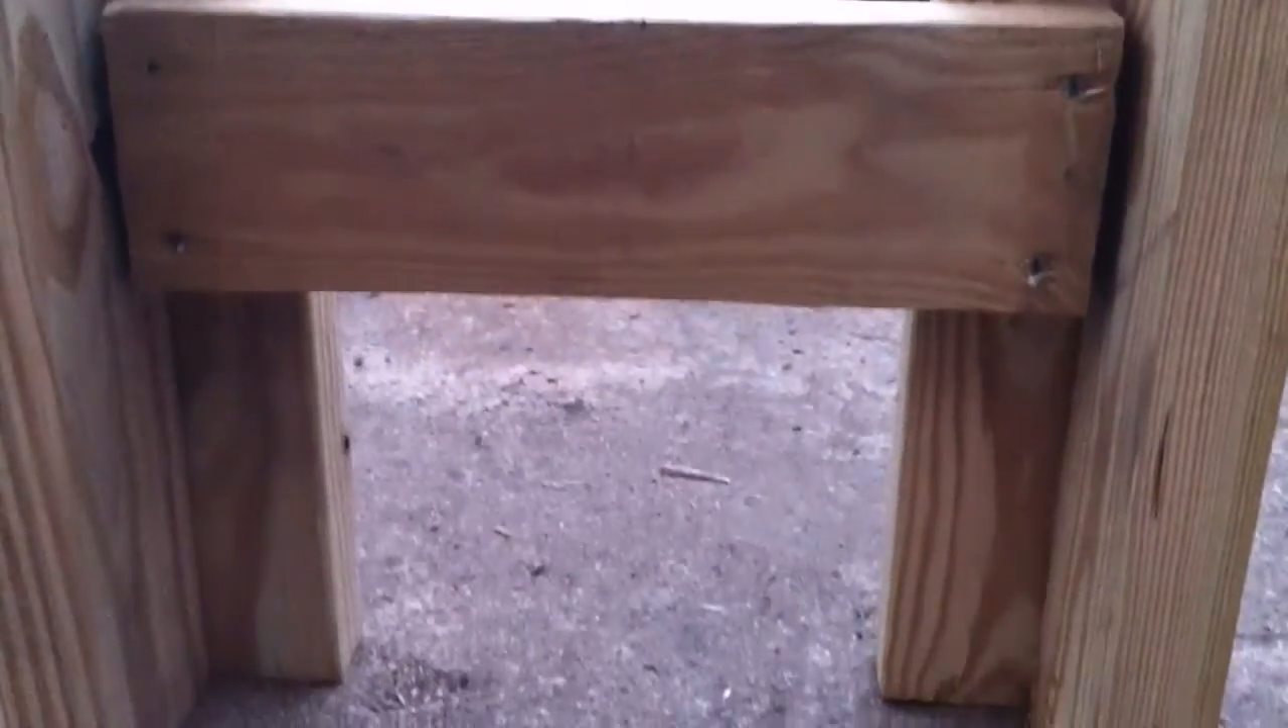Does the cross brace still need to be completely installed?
No.